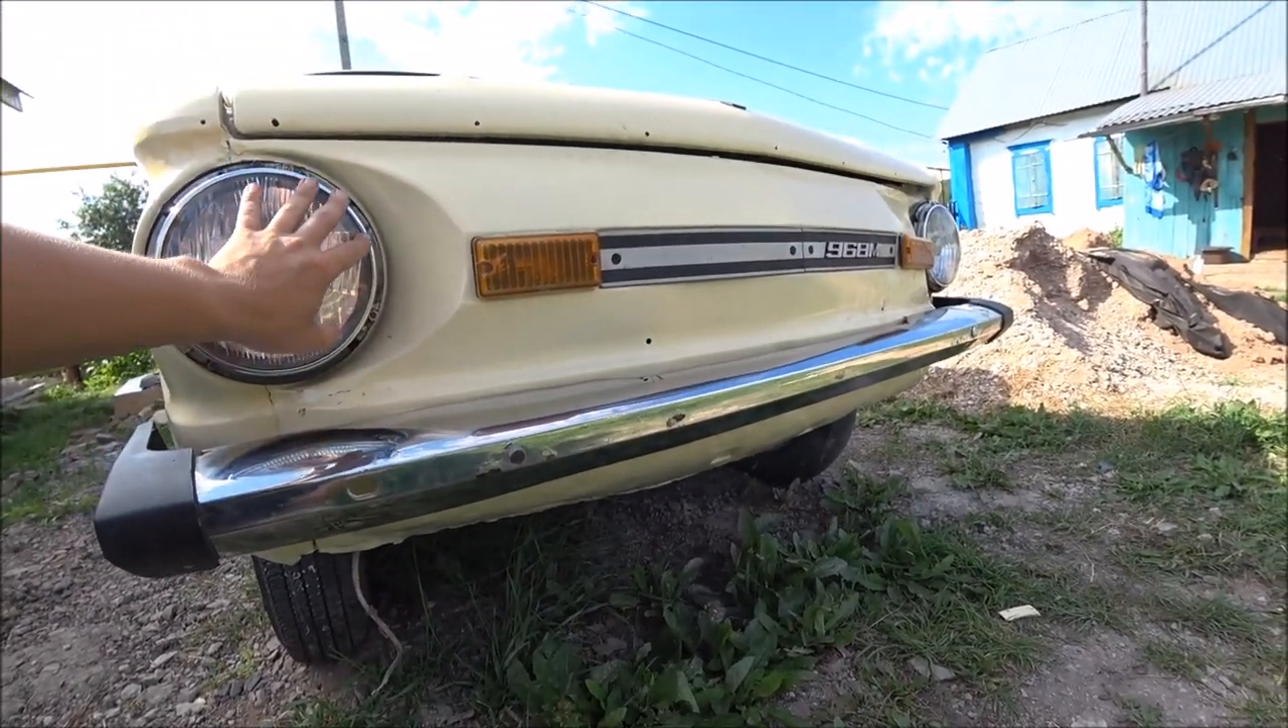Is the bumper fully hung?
Yes.